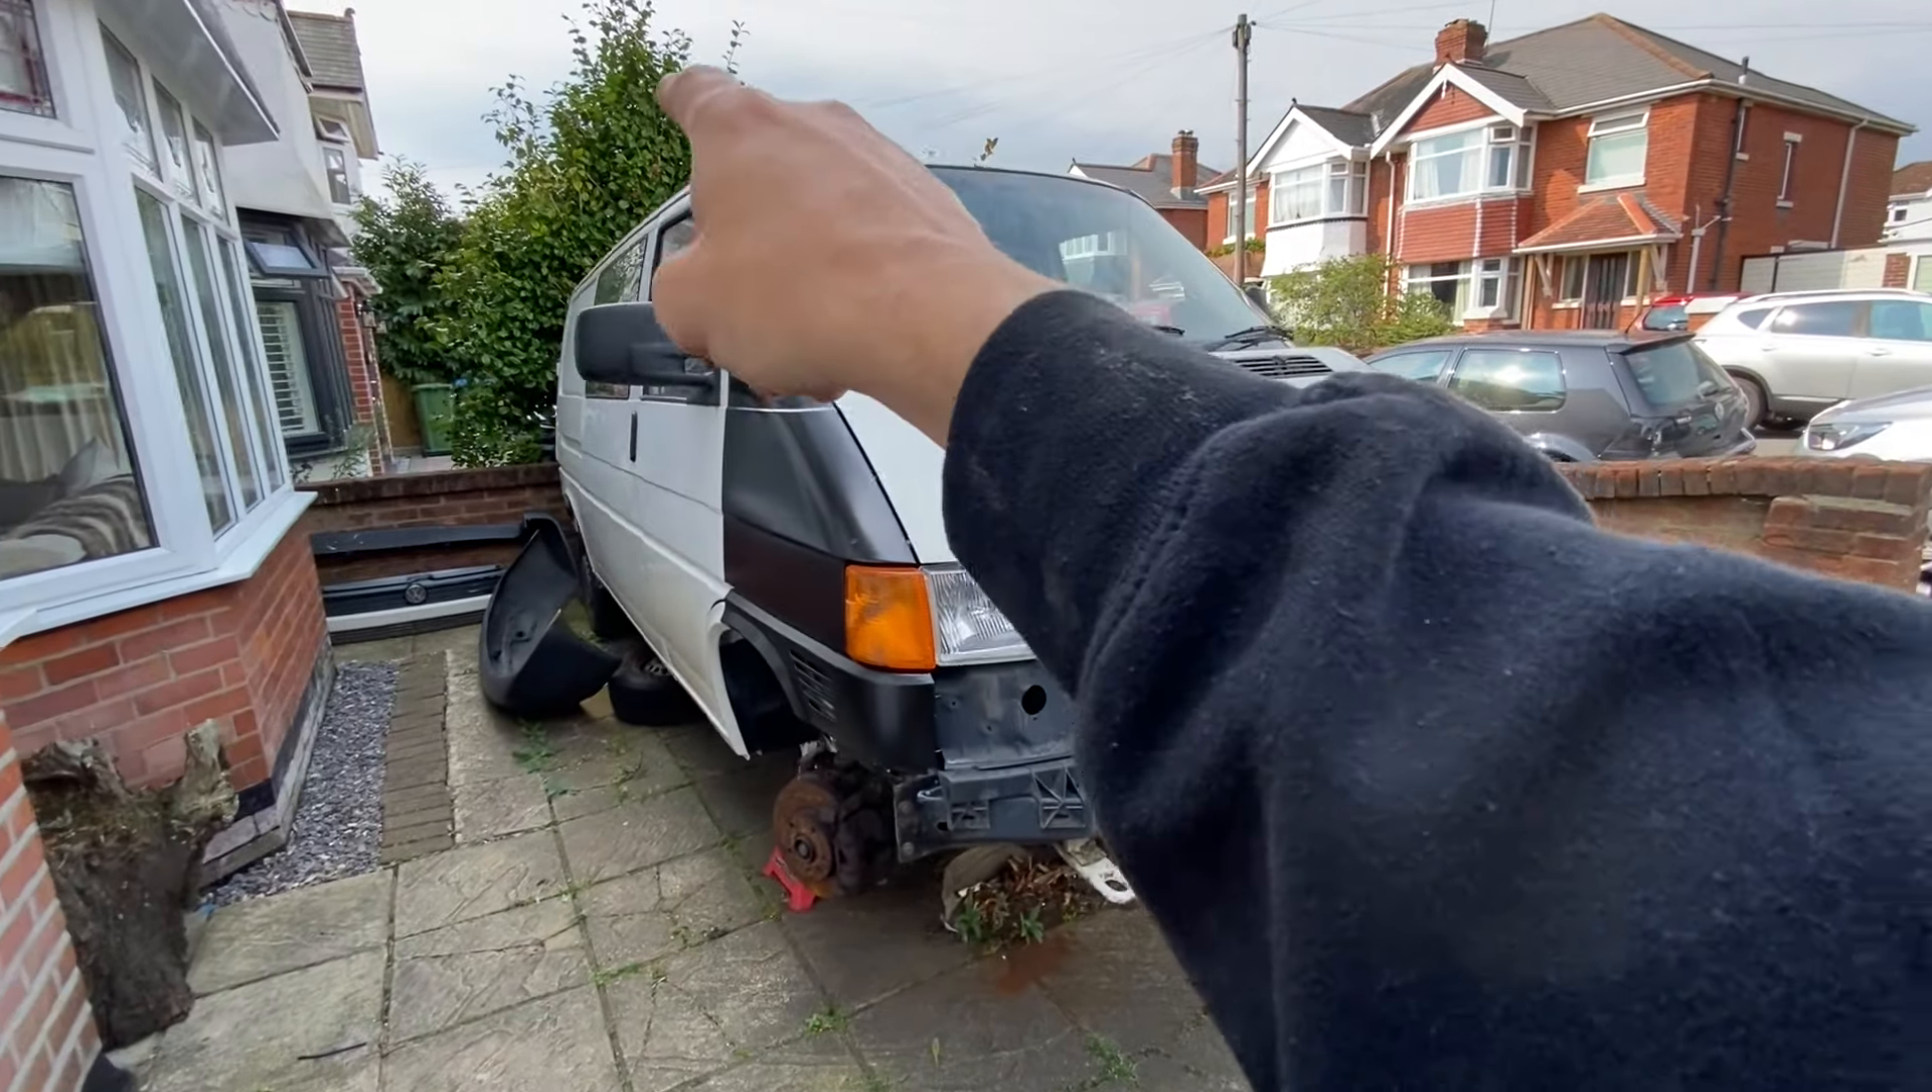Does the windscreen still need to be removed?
Yes.